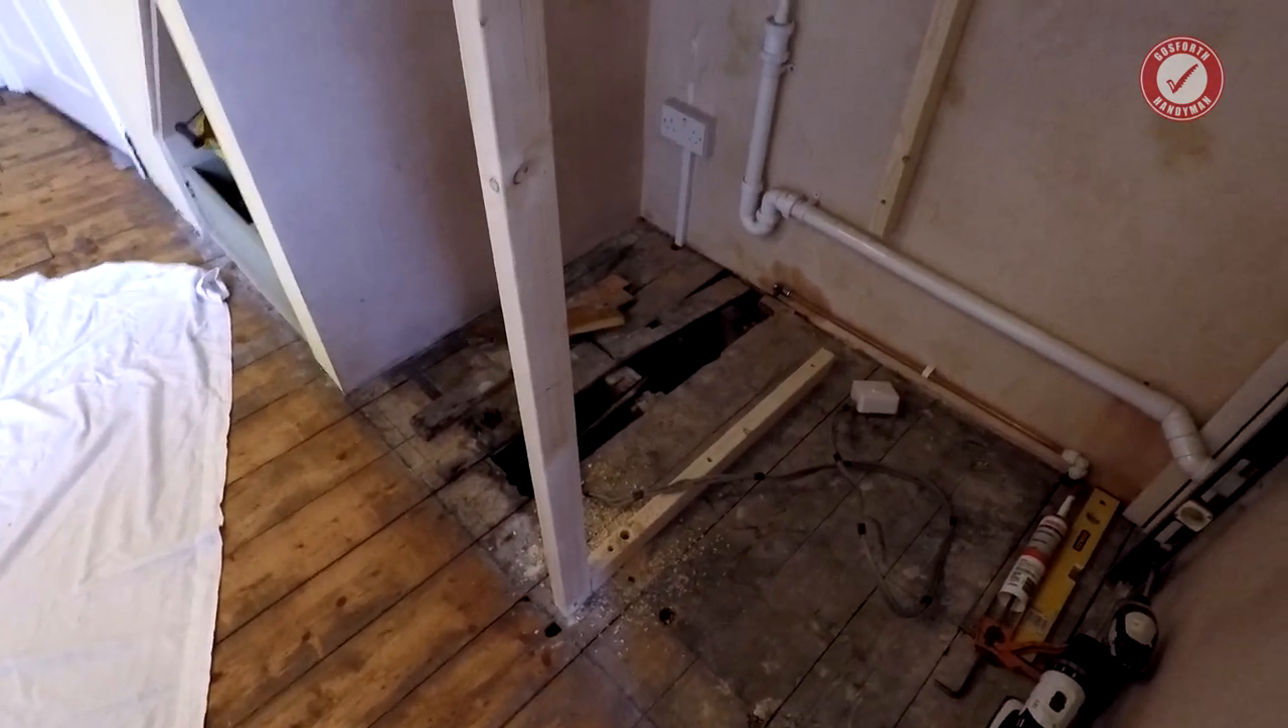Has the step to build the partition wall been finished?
No.